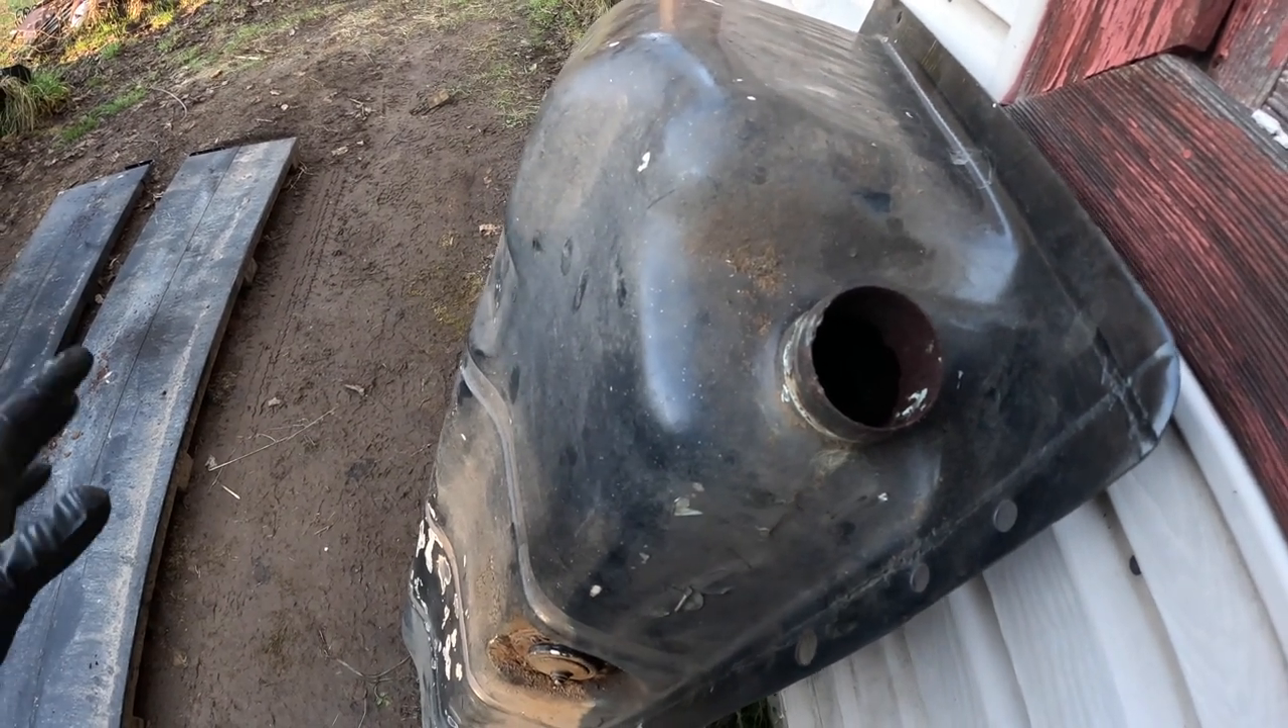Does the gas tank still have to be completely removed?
No.